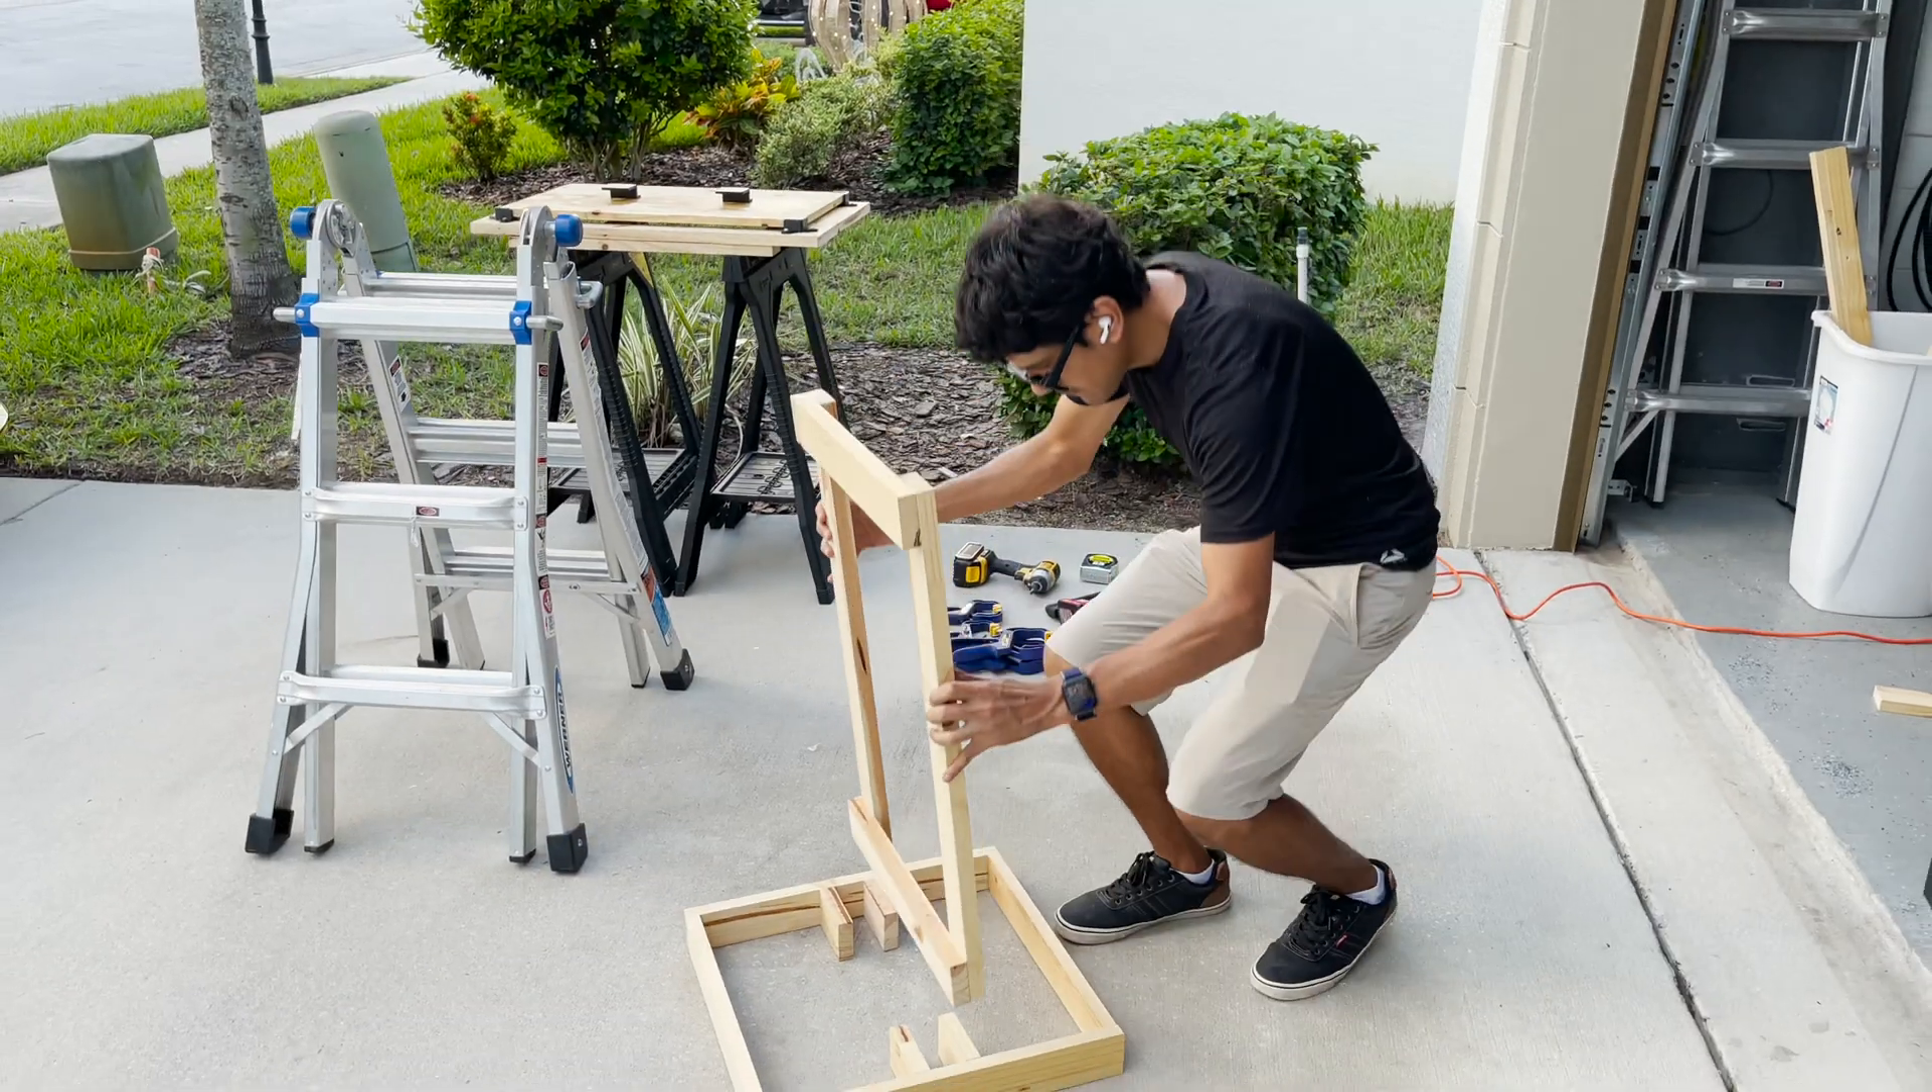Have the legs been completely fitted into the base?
No.